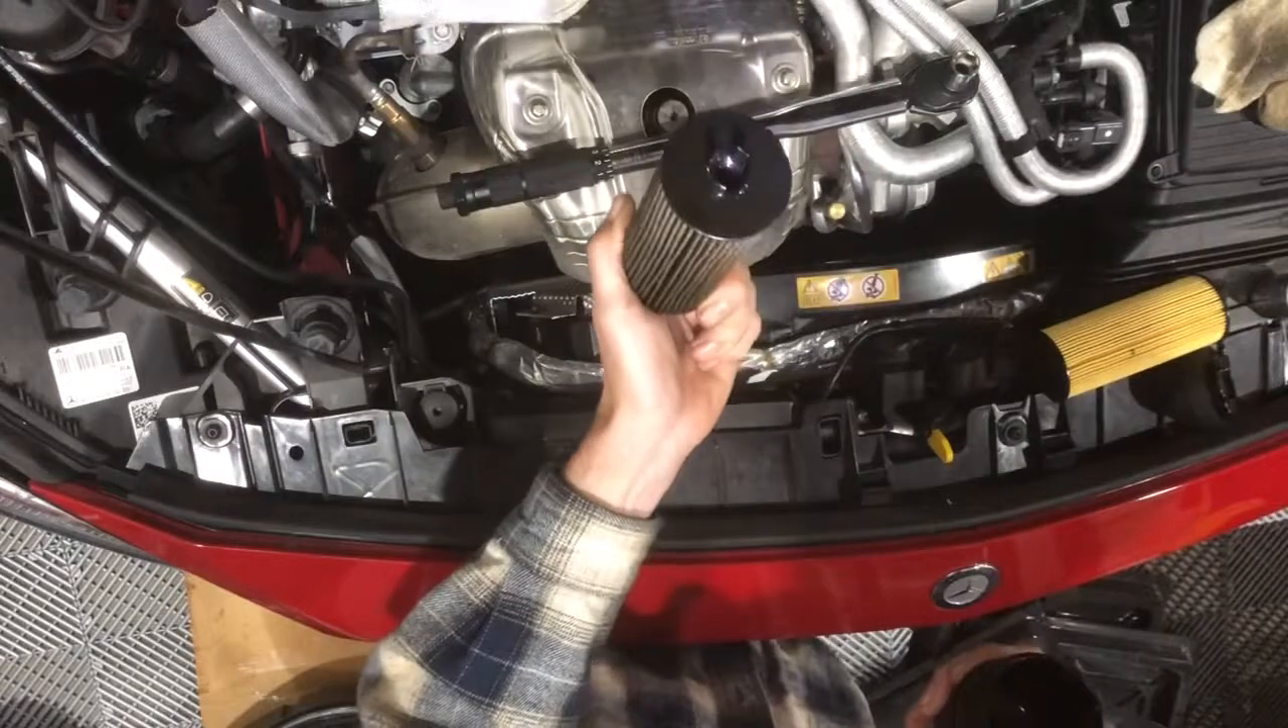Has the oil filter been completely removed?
Yes.